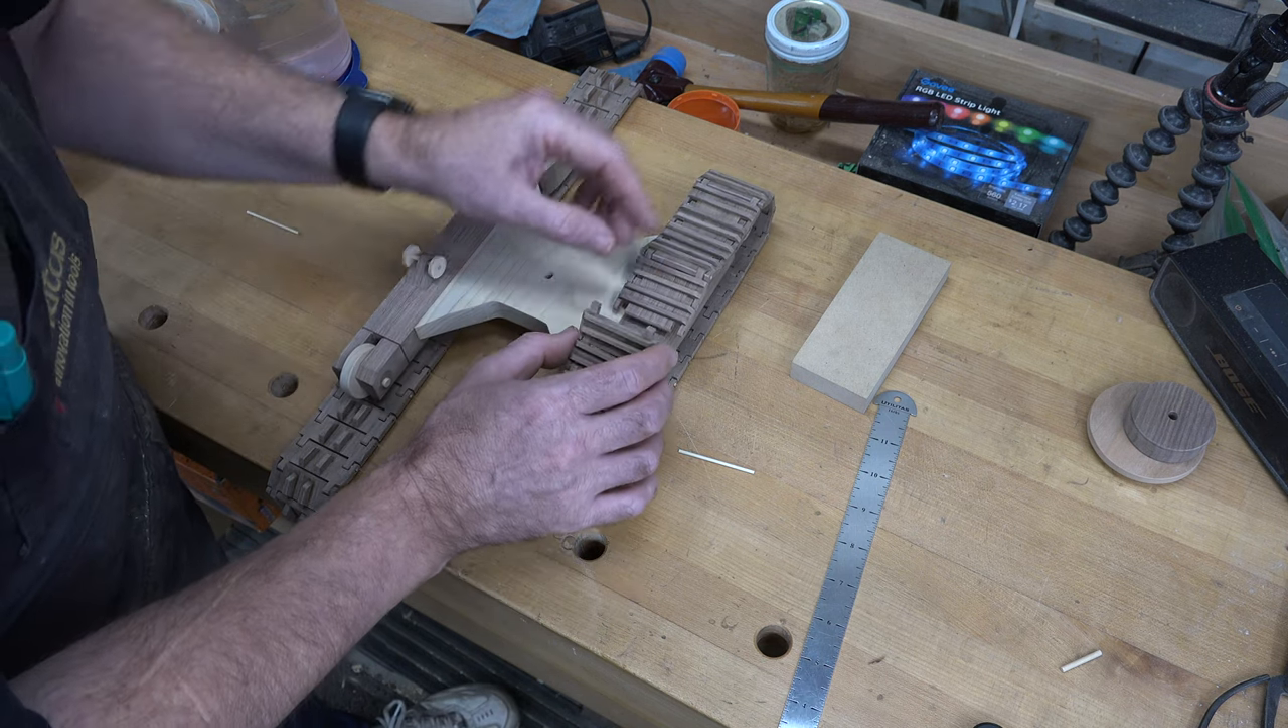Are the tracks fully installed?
No.